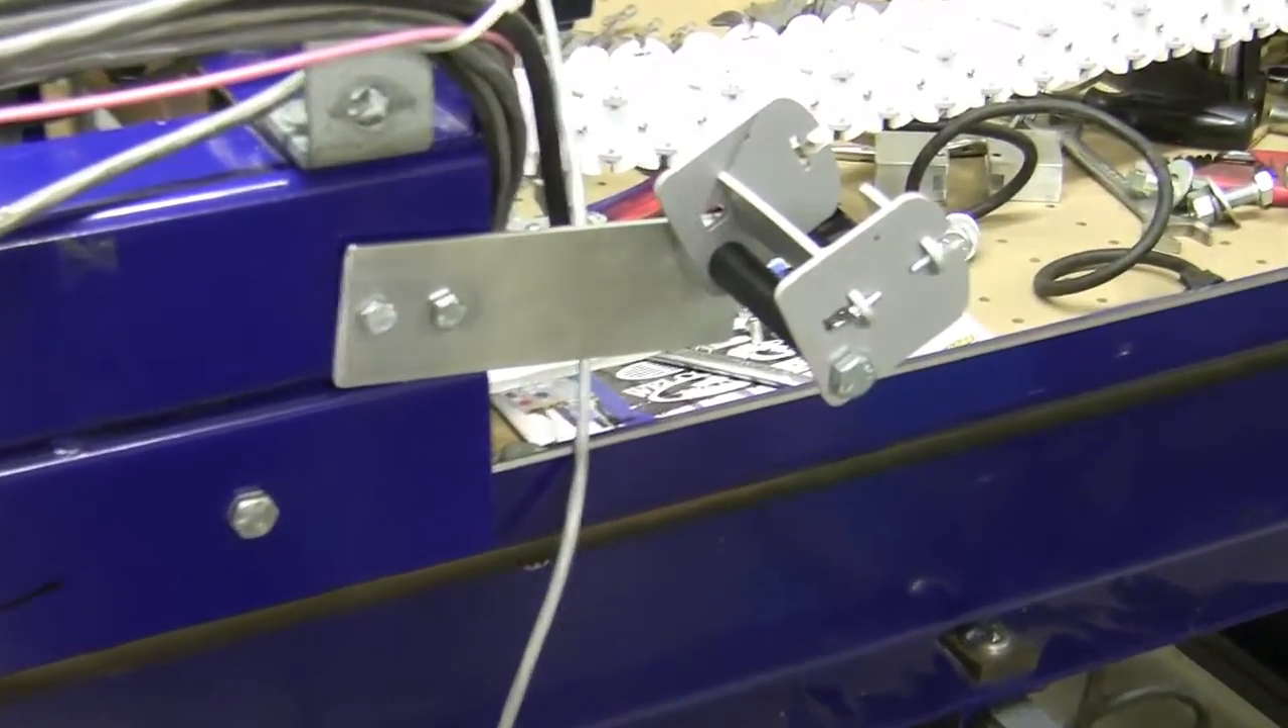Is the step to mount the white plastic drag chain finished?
No.